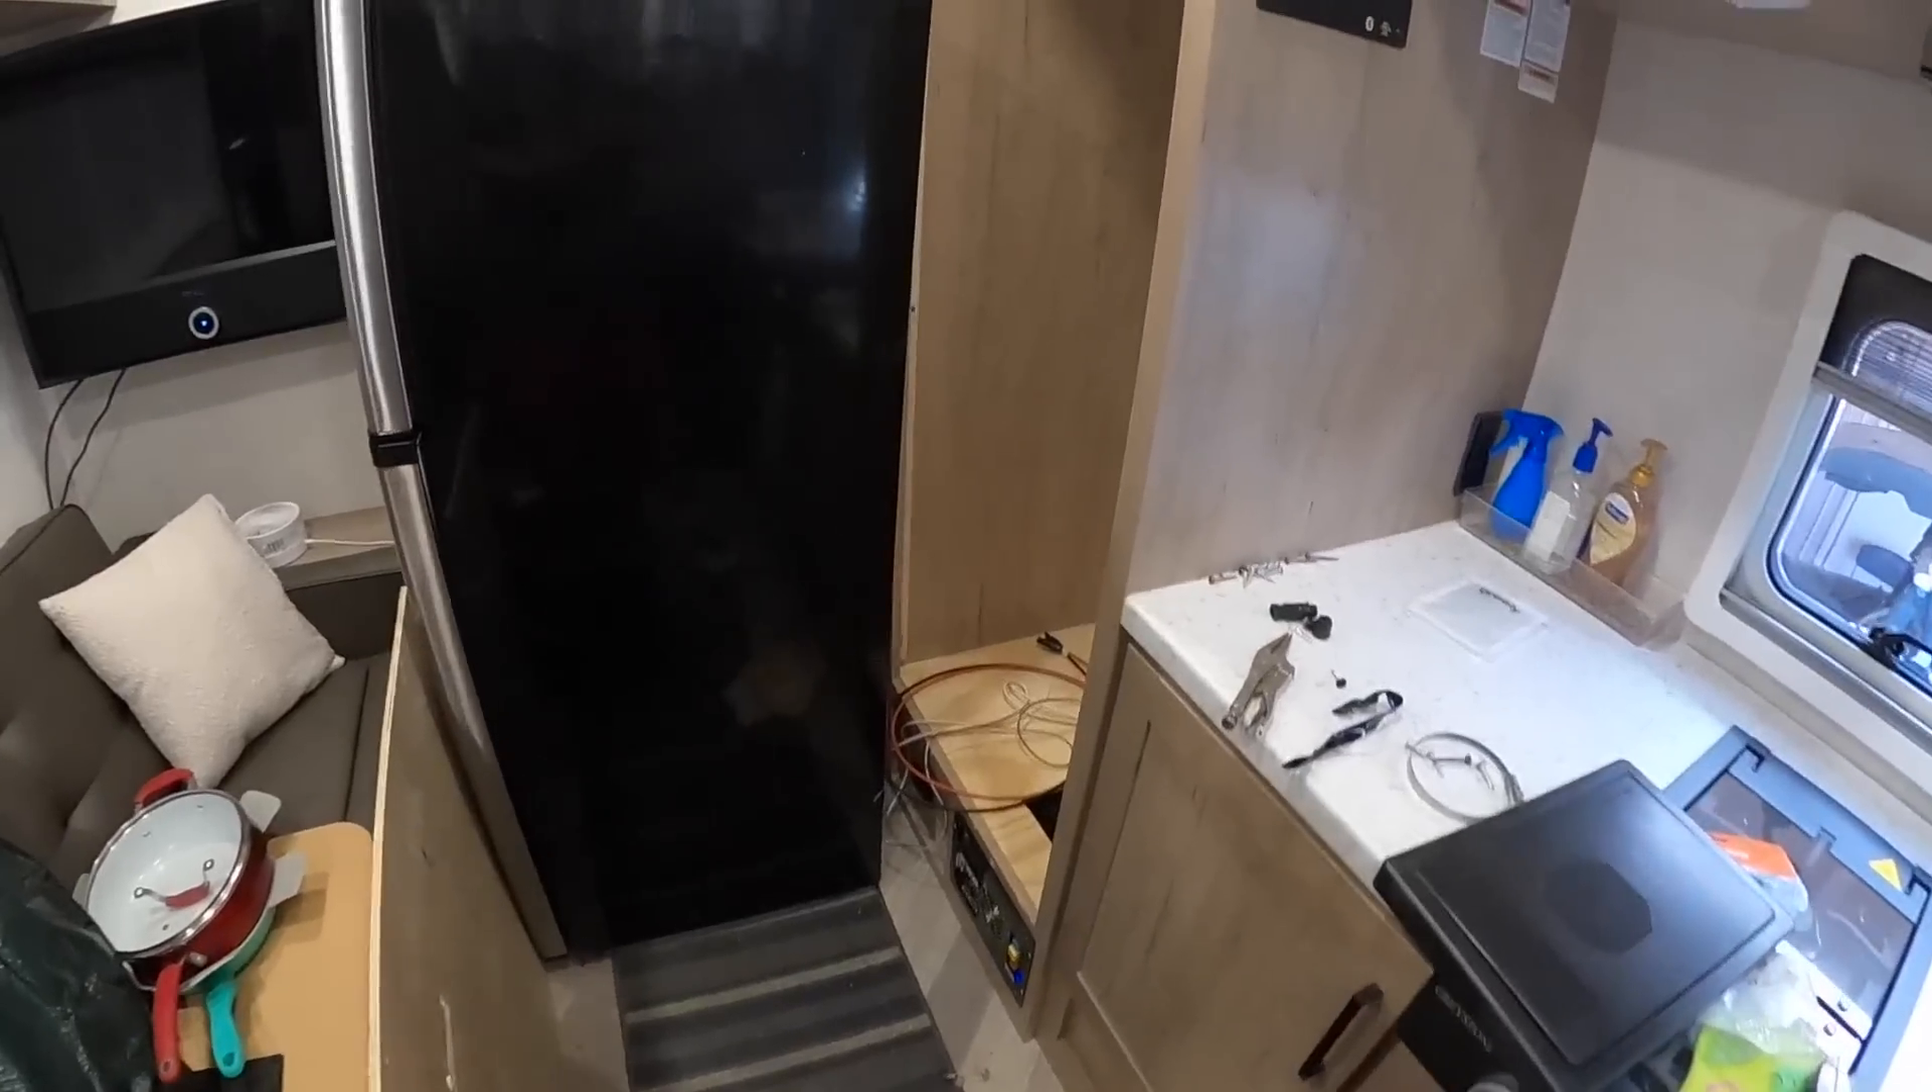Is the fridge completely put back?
No.